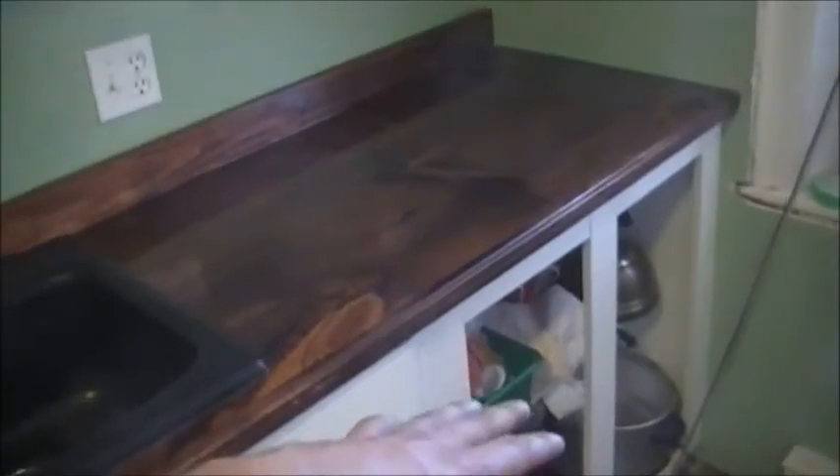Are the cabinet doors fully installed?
No.